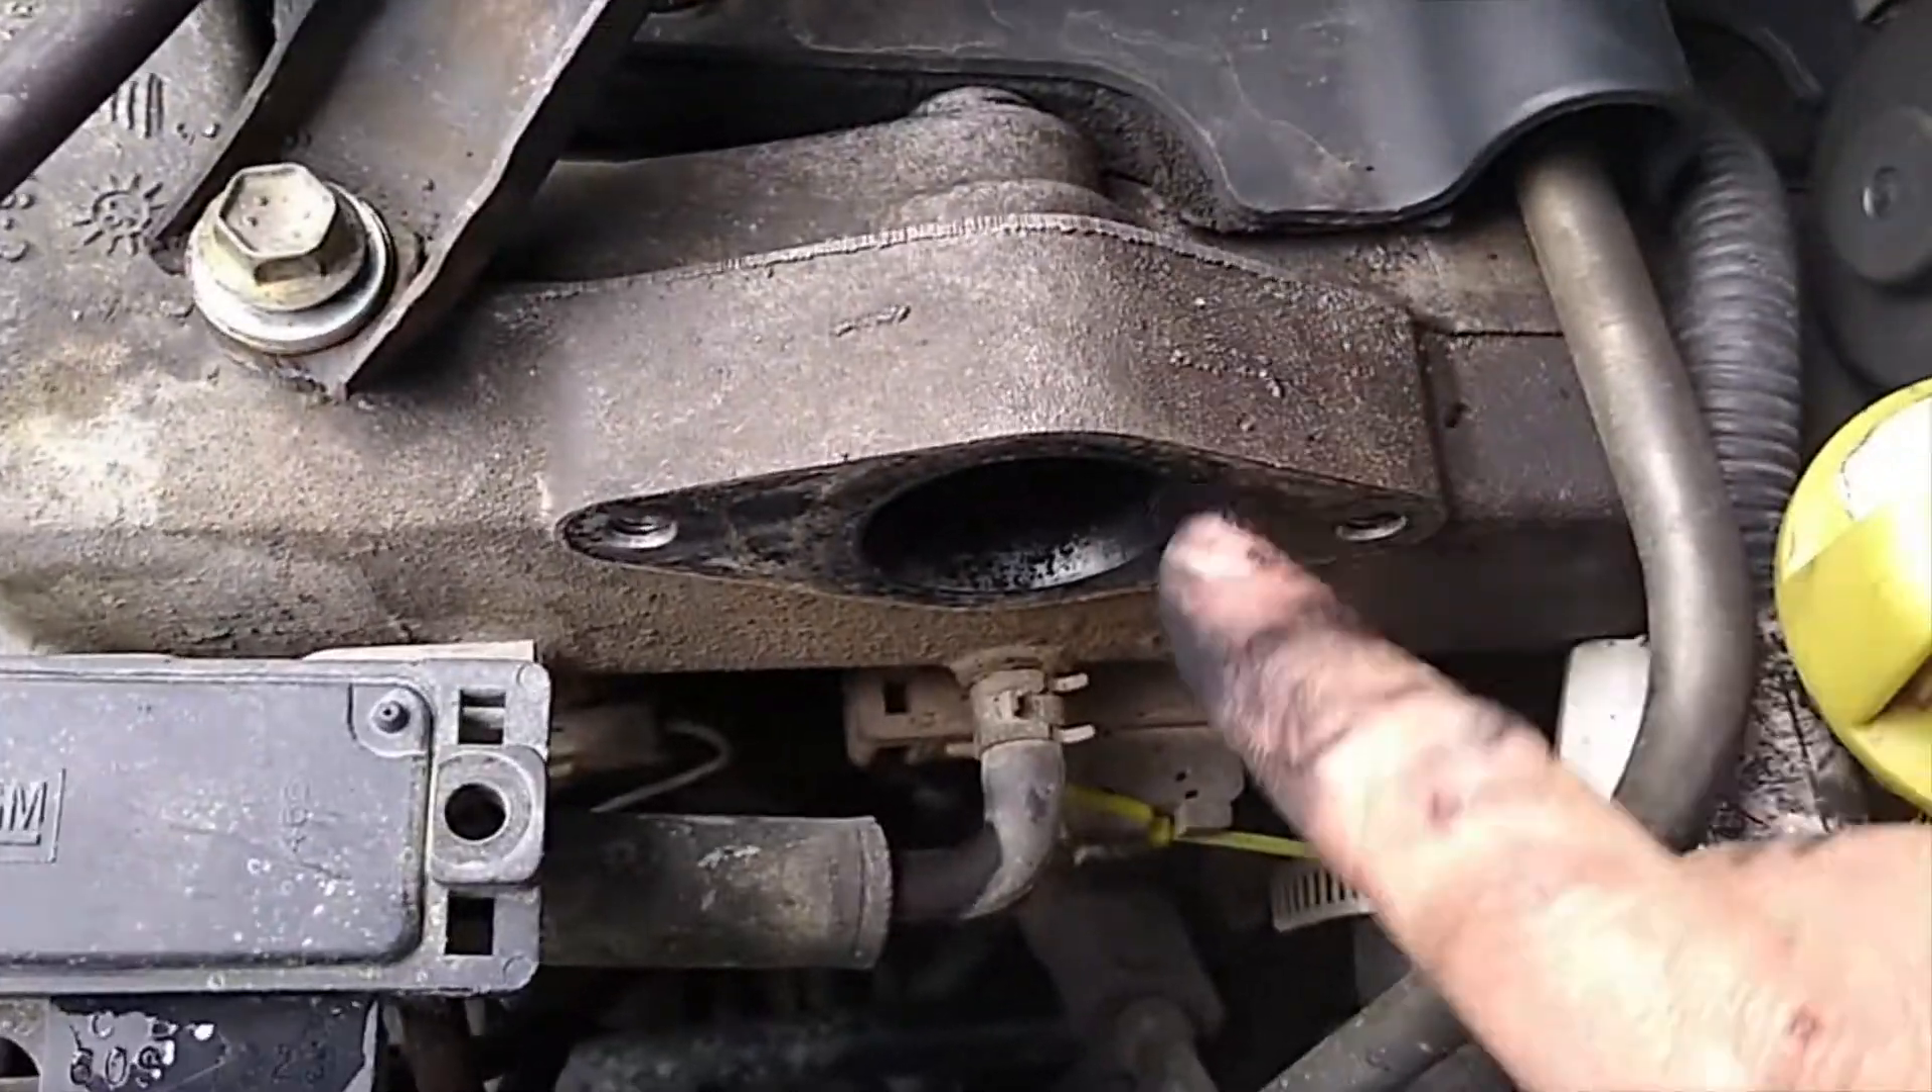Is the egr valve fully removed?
Yes.